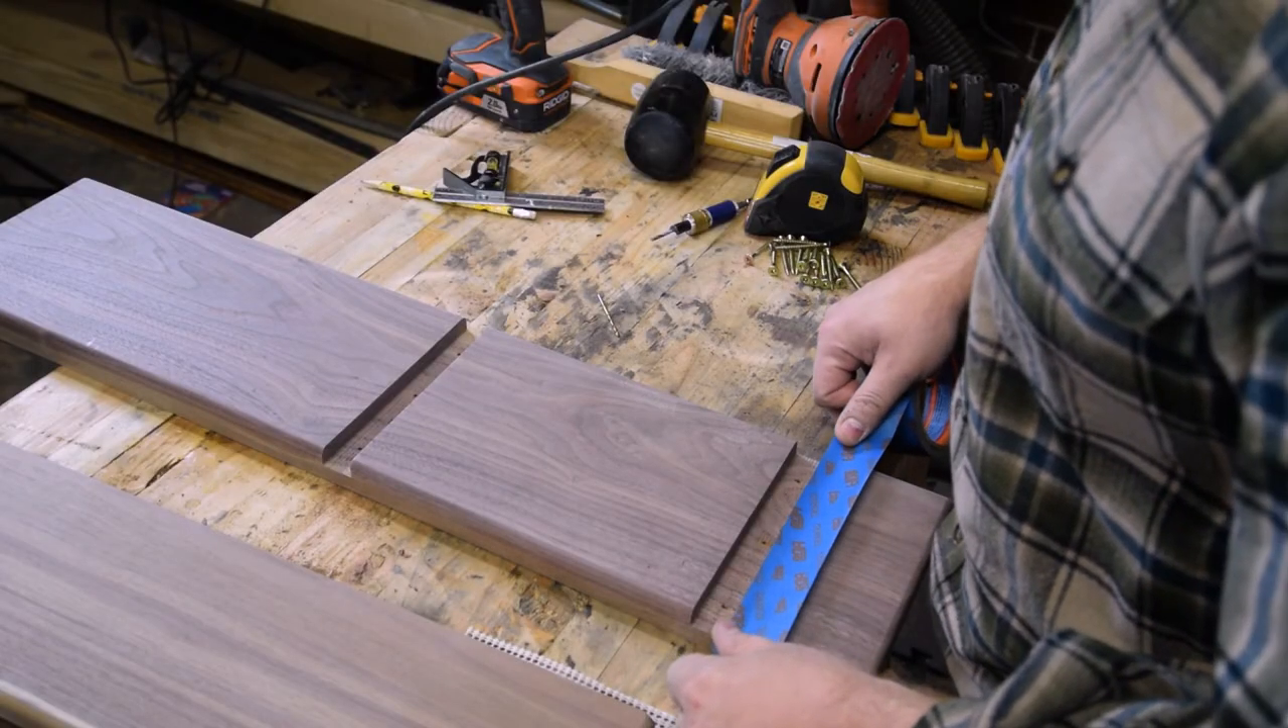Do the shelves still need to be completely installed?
Yes.